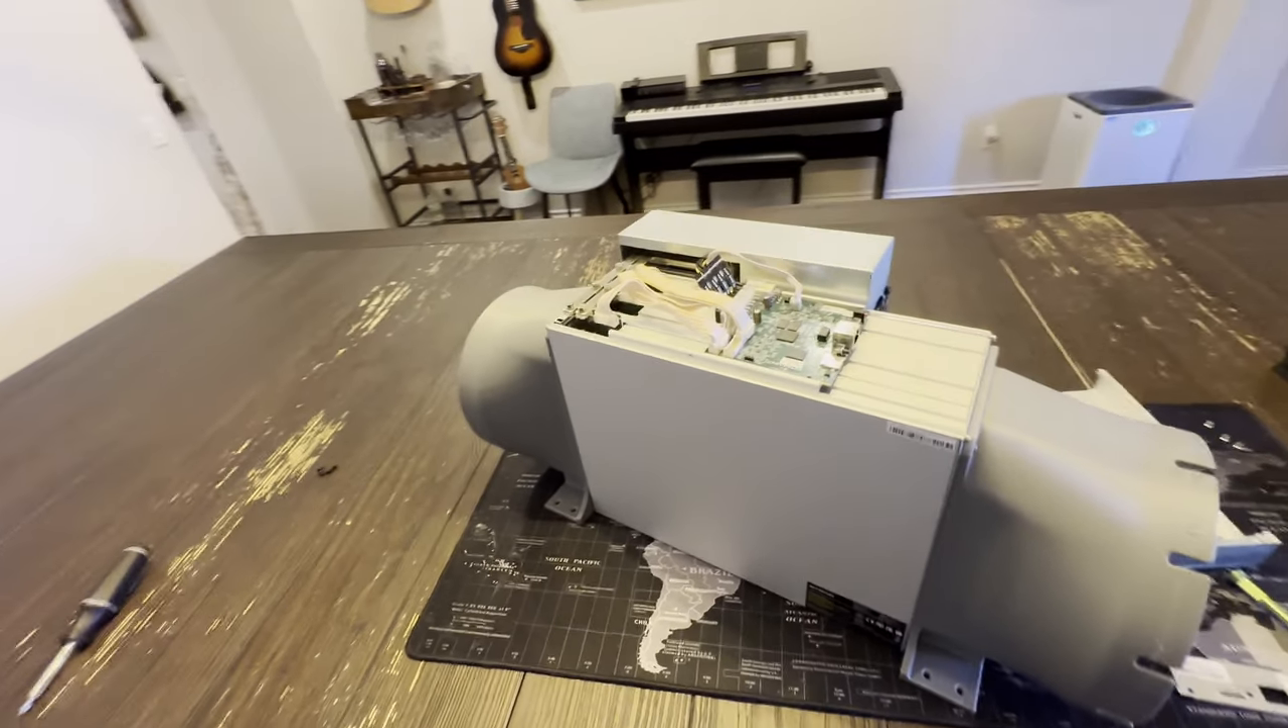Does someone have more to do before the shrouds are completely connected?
No.